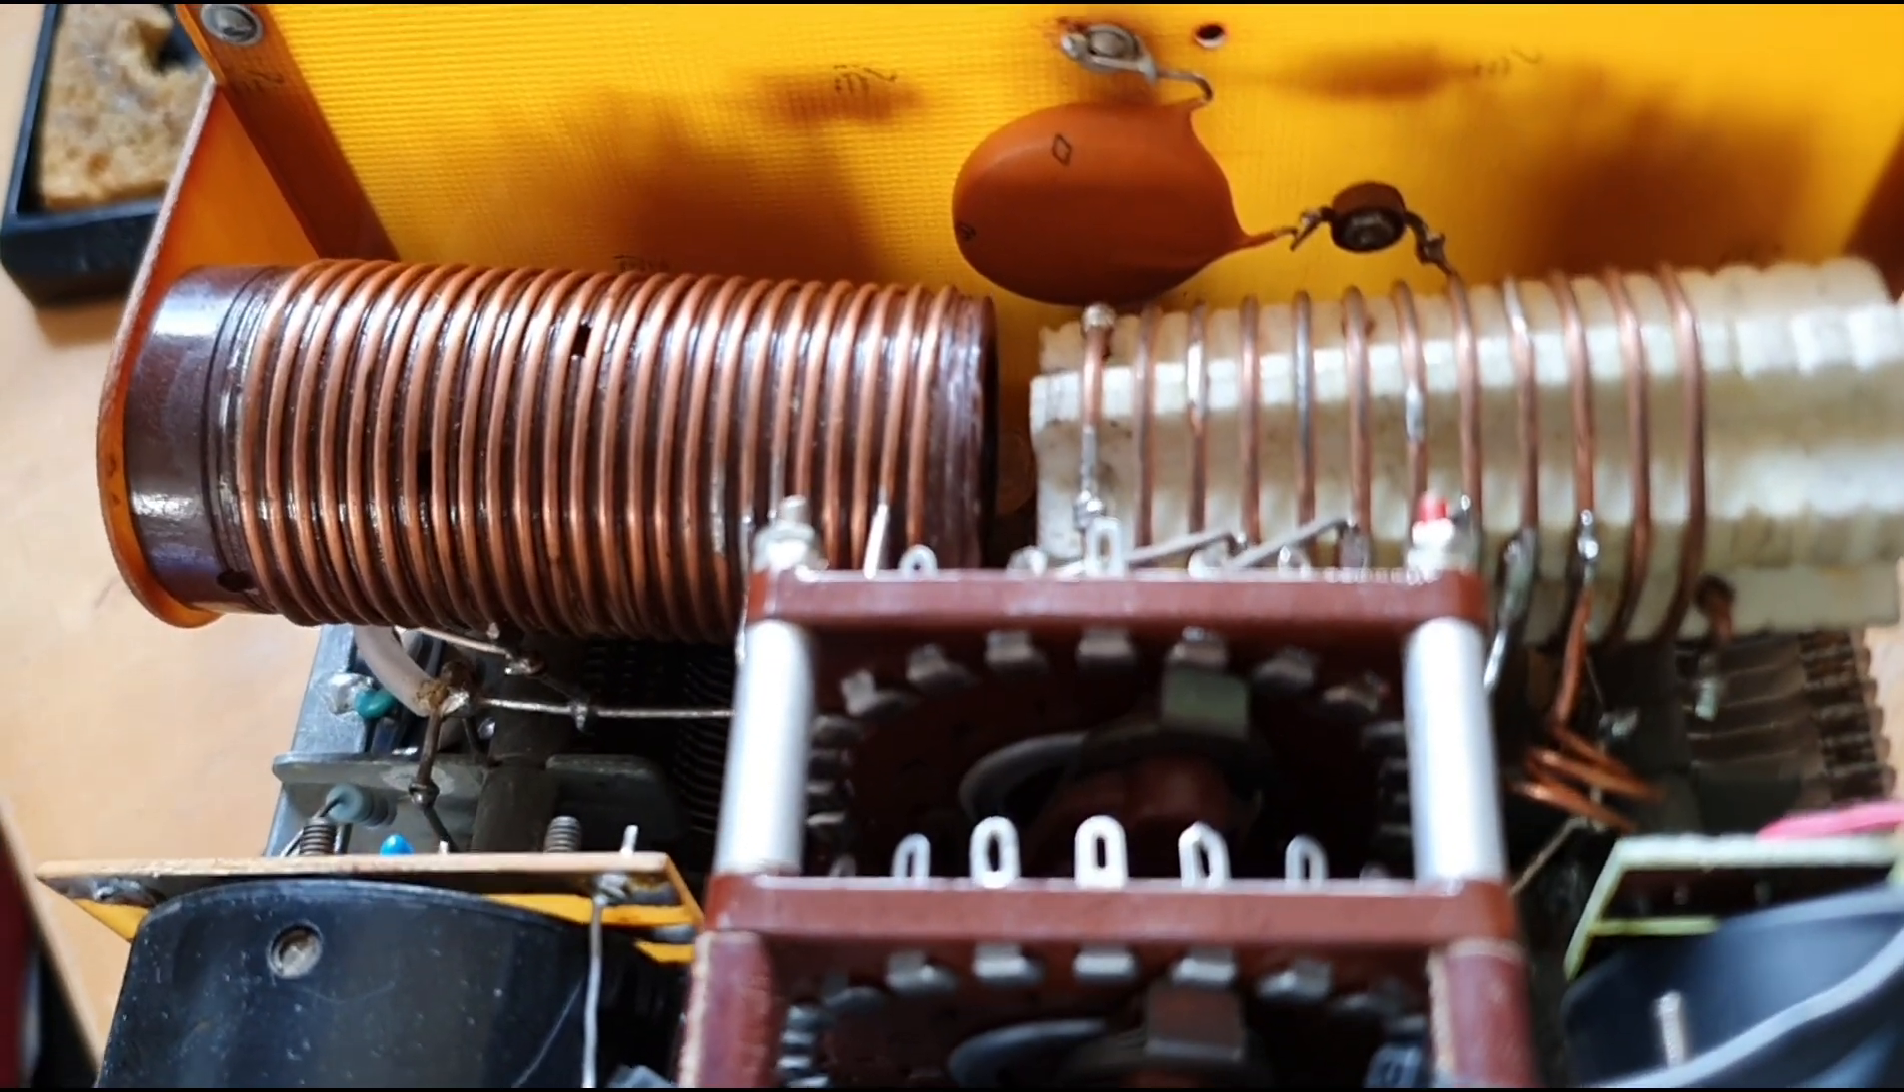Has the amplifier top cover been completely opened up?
Yes.